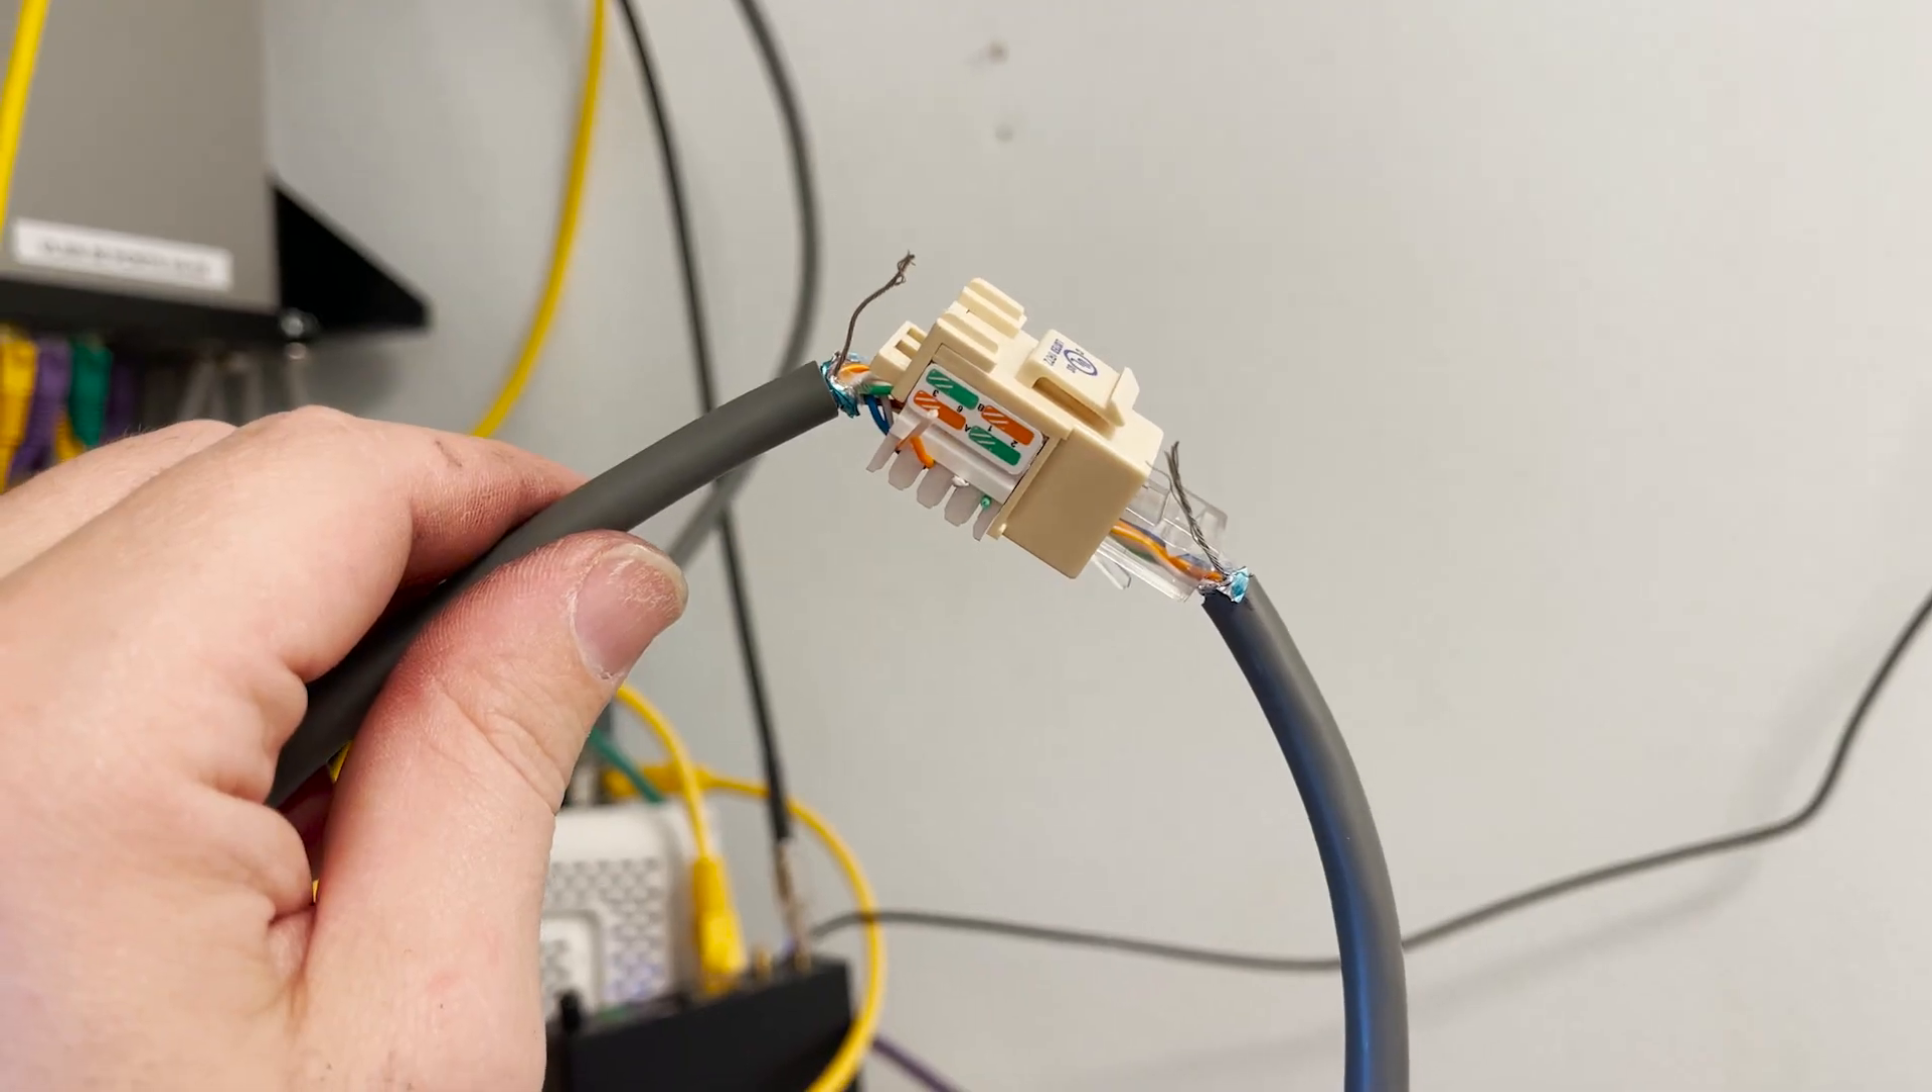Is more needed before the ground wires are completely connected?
Yes.